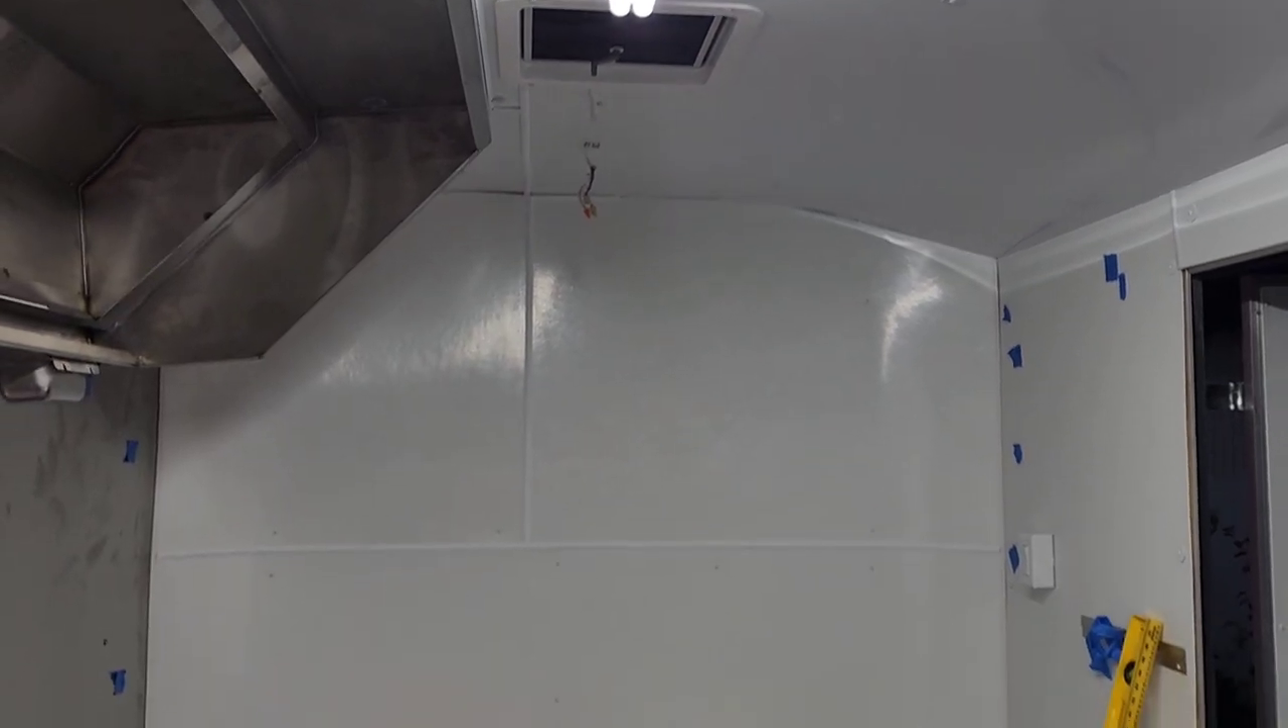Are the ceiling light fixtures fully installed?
No.